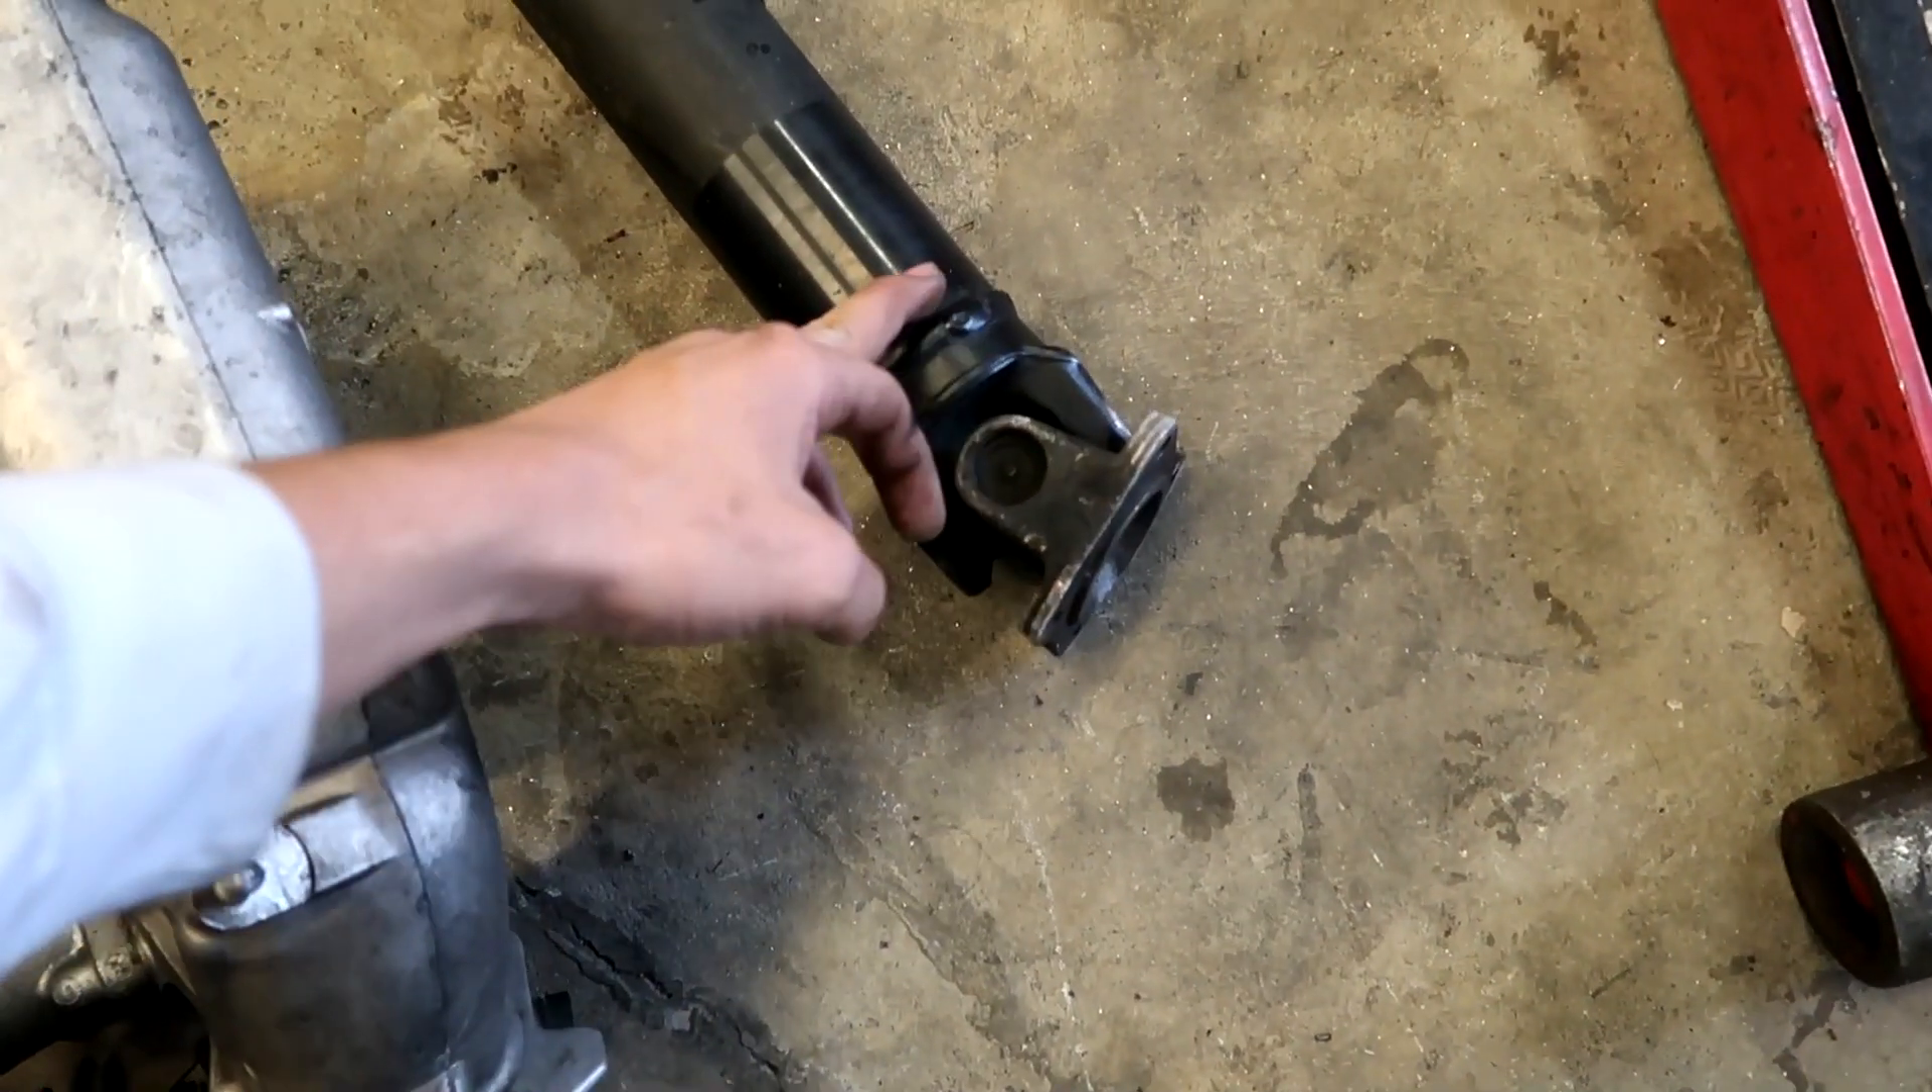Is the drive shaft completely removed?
Yes.